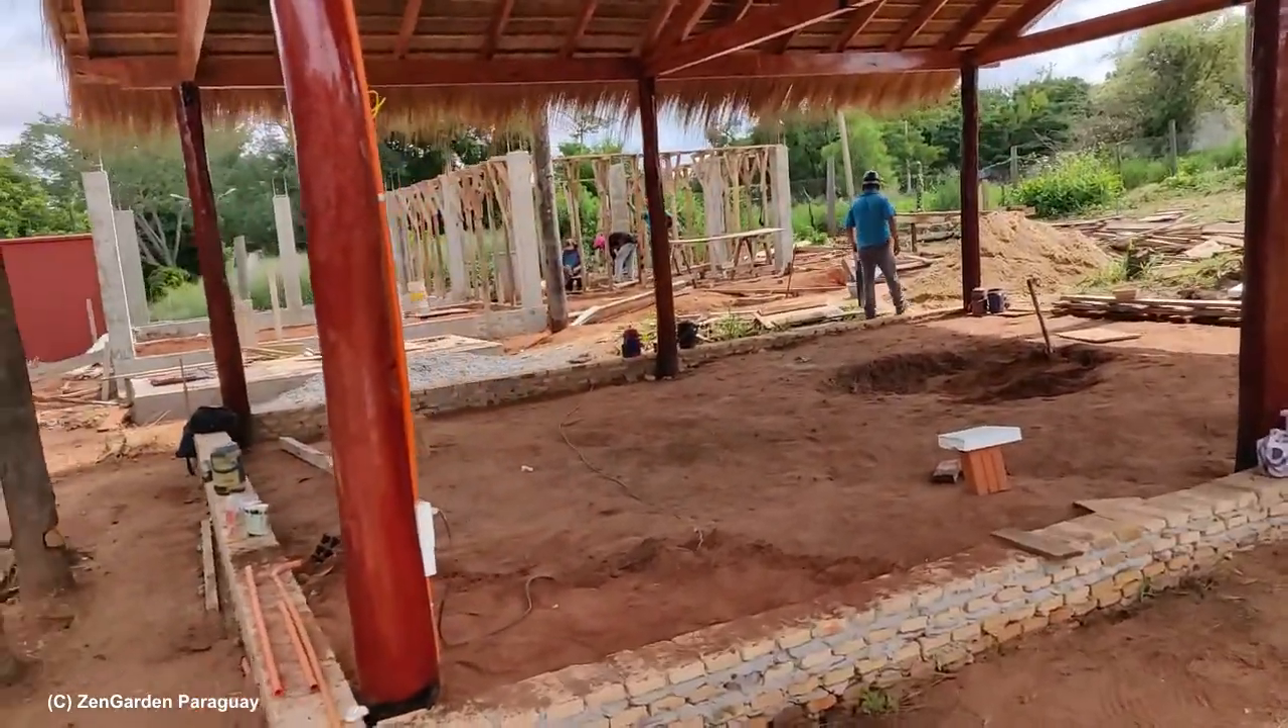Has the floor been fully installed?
No.